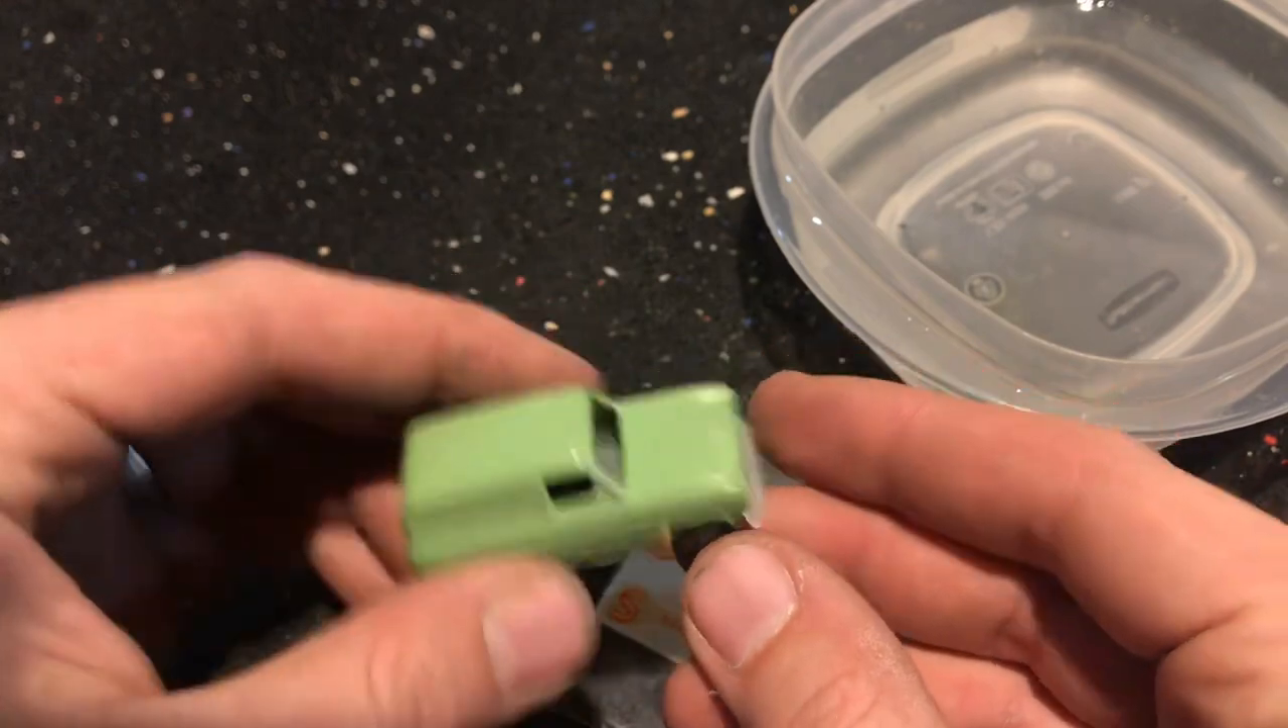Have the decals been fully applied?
No.